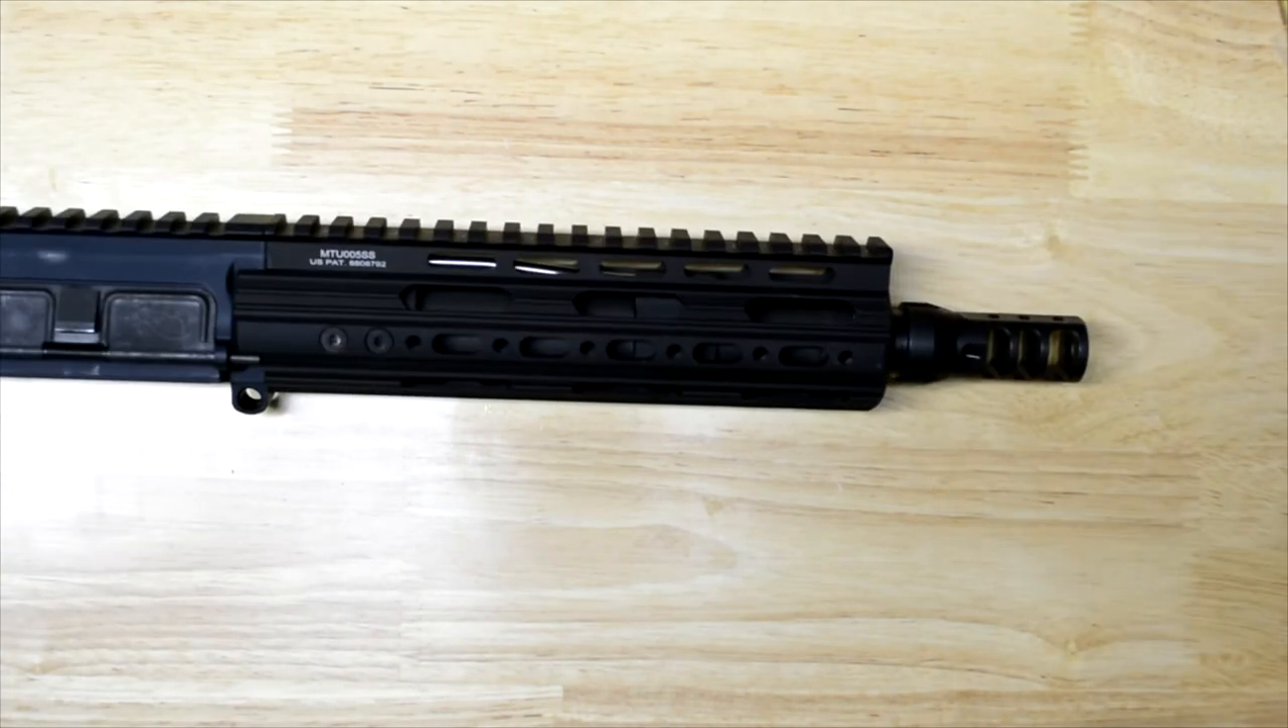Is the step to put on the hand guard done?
Yes.